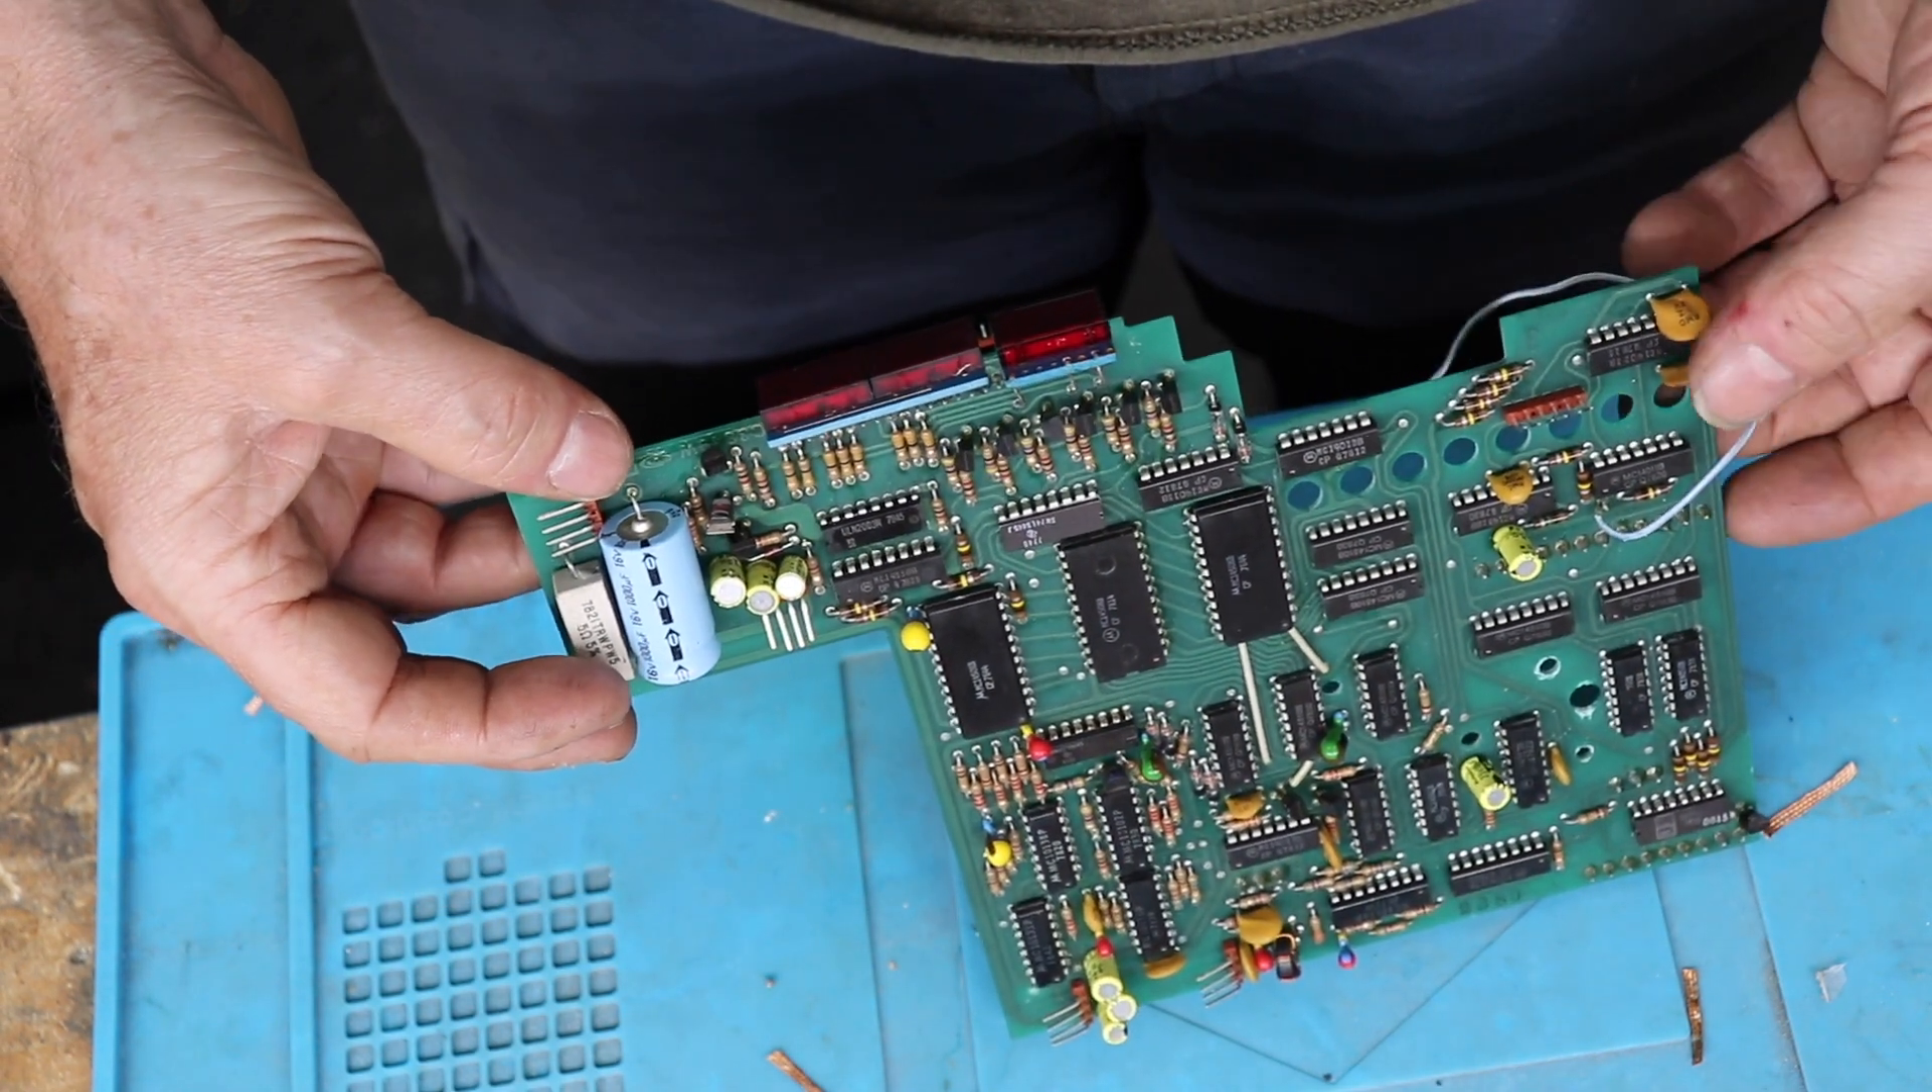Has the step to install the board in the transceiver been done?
No.